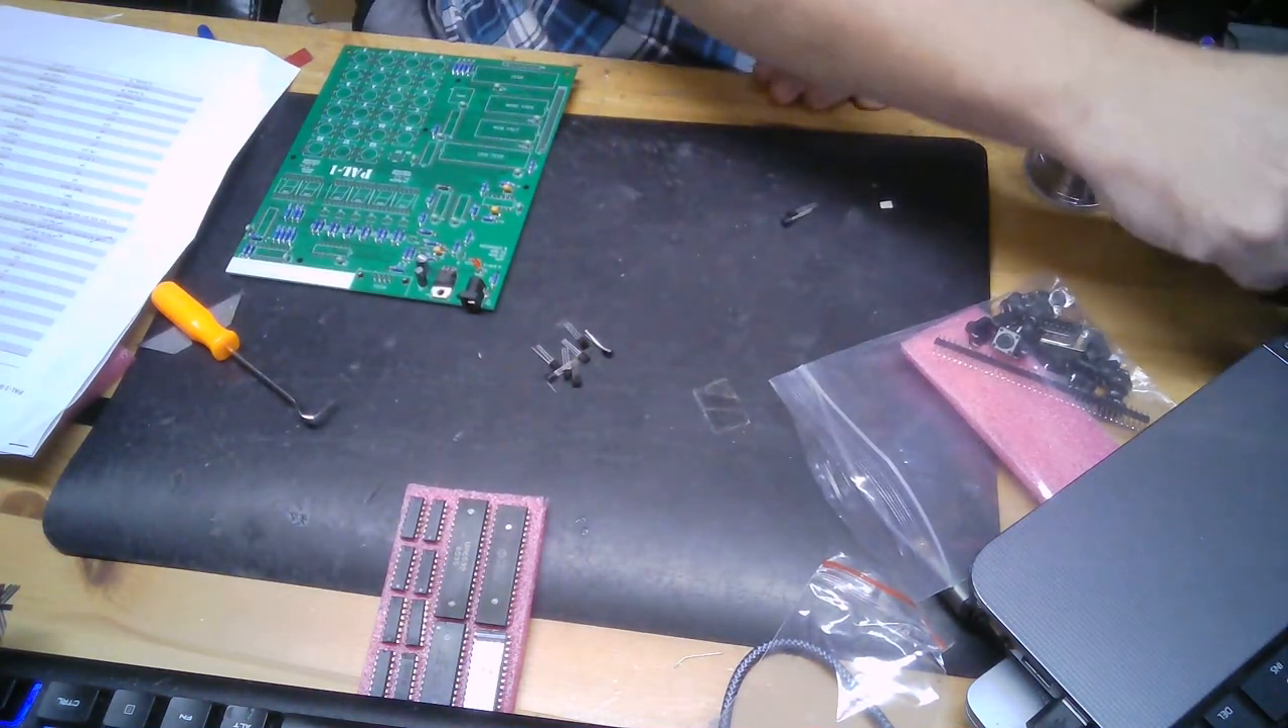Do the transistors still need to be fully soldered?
Yes.